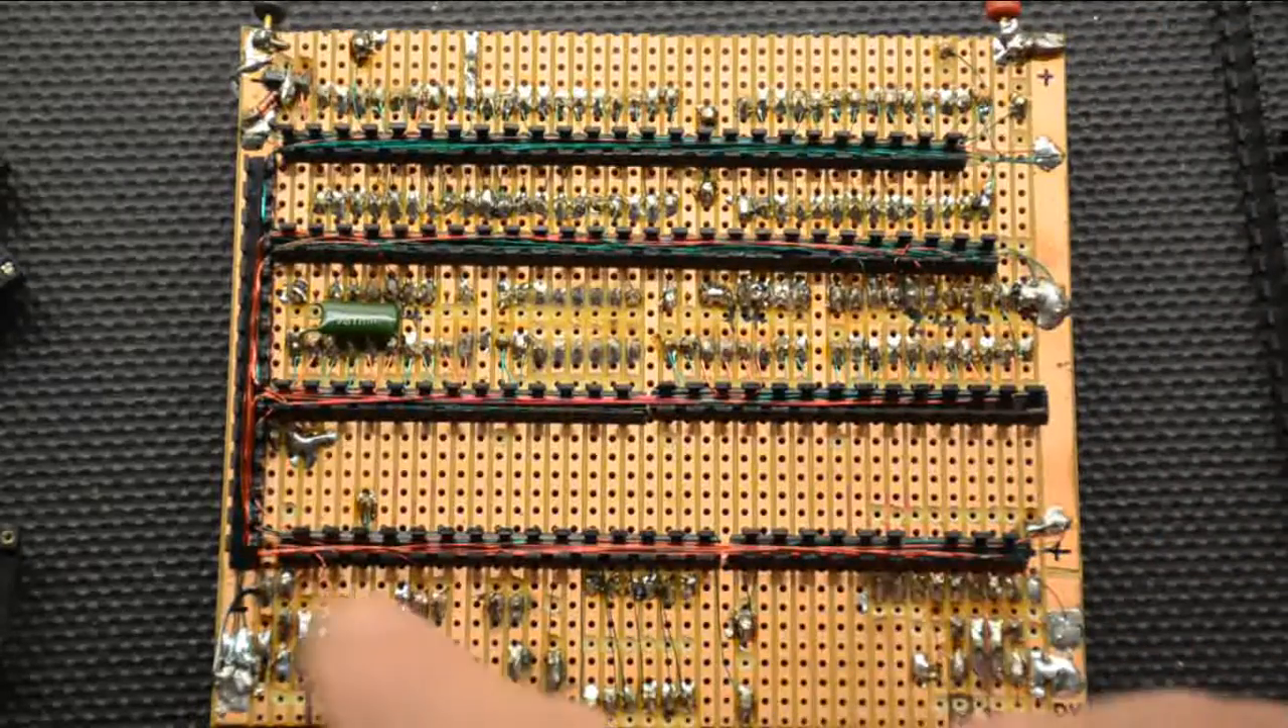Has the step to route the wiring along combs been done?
Yes.